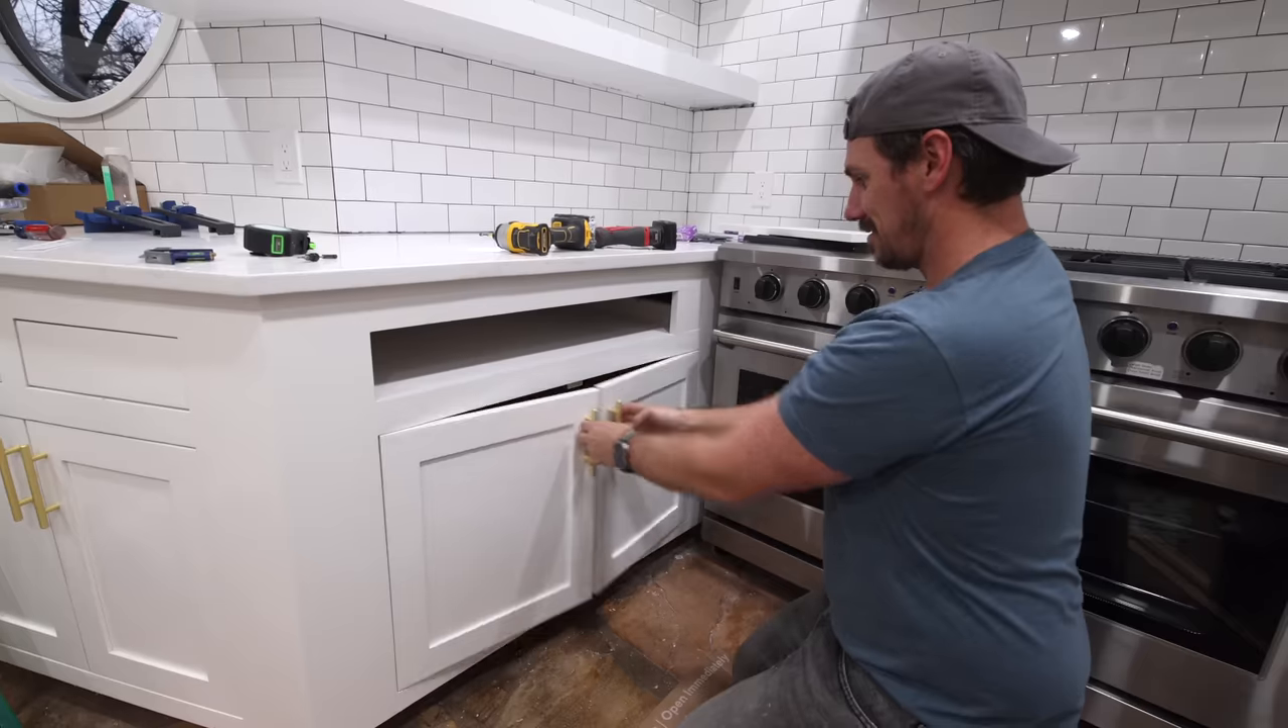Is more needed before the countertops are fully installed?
No.